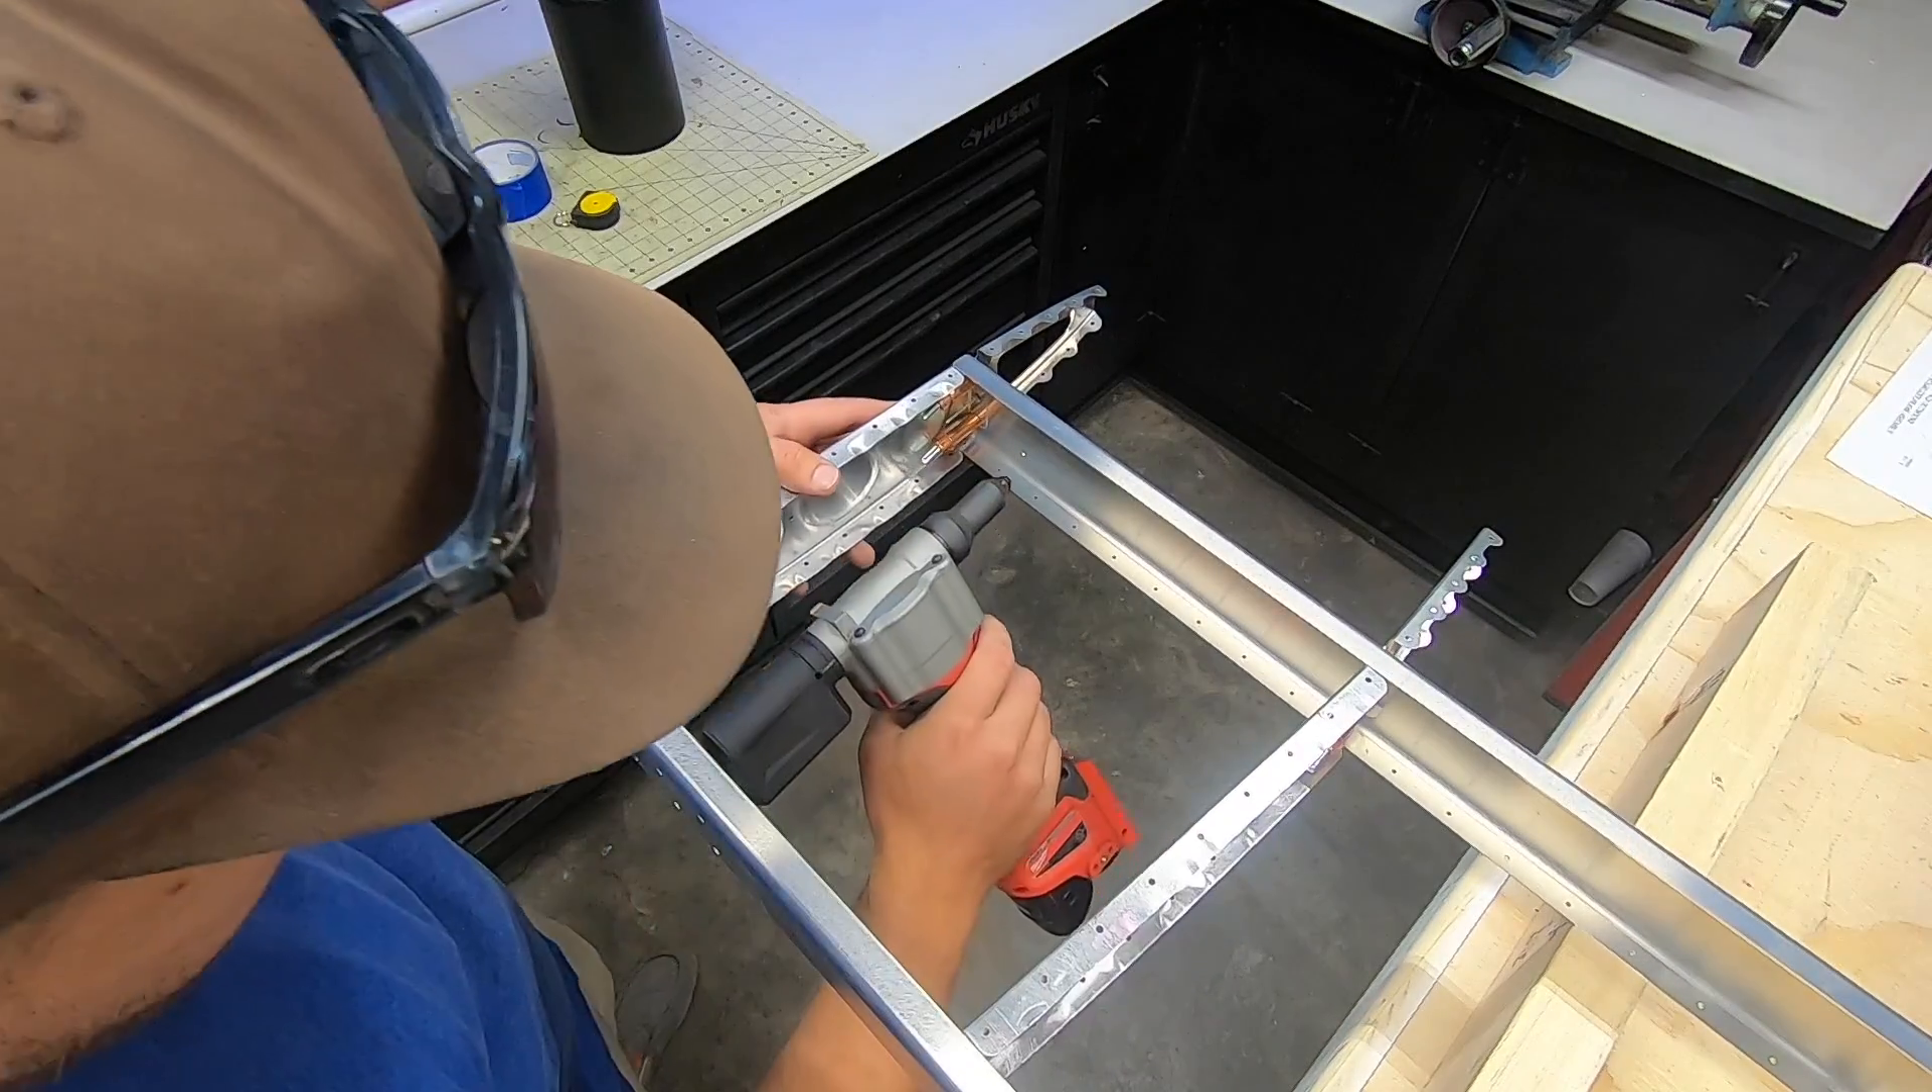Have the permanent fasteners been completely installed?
No.